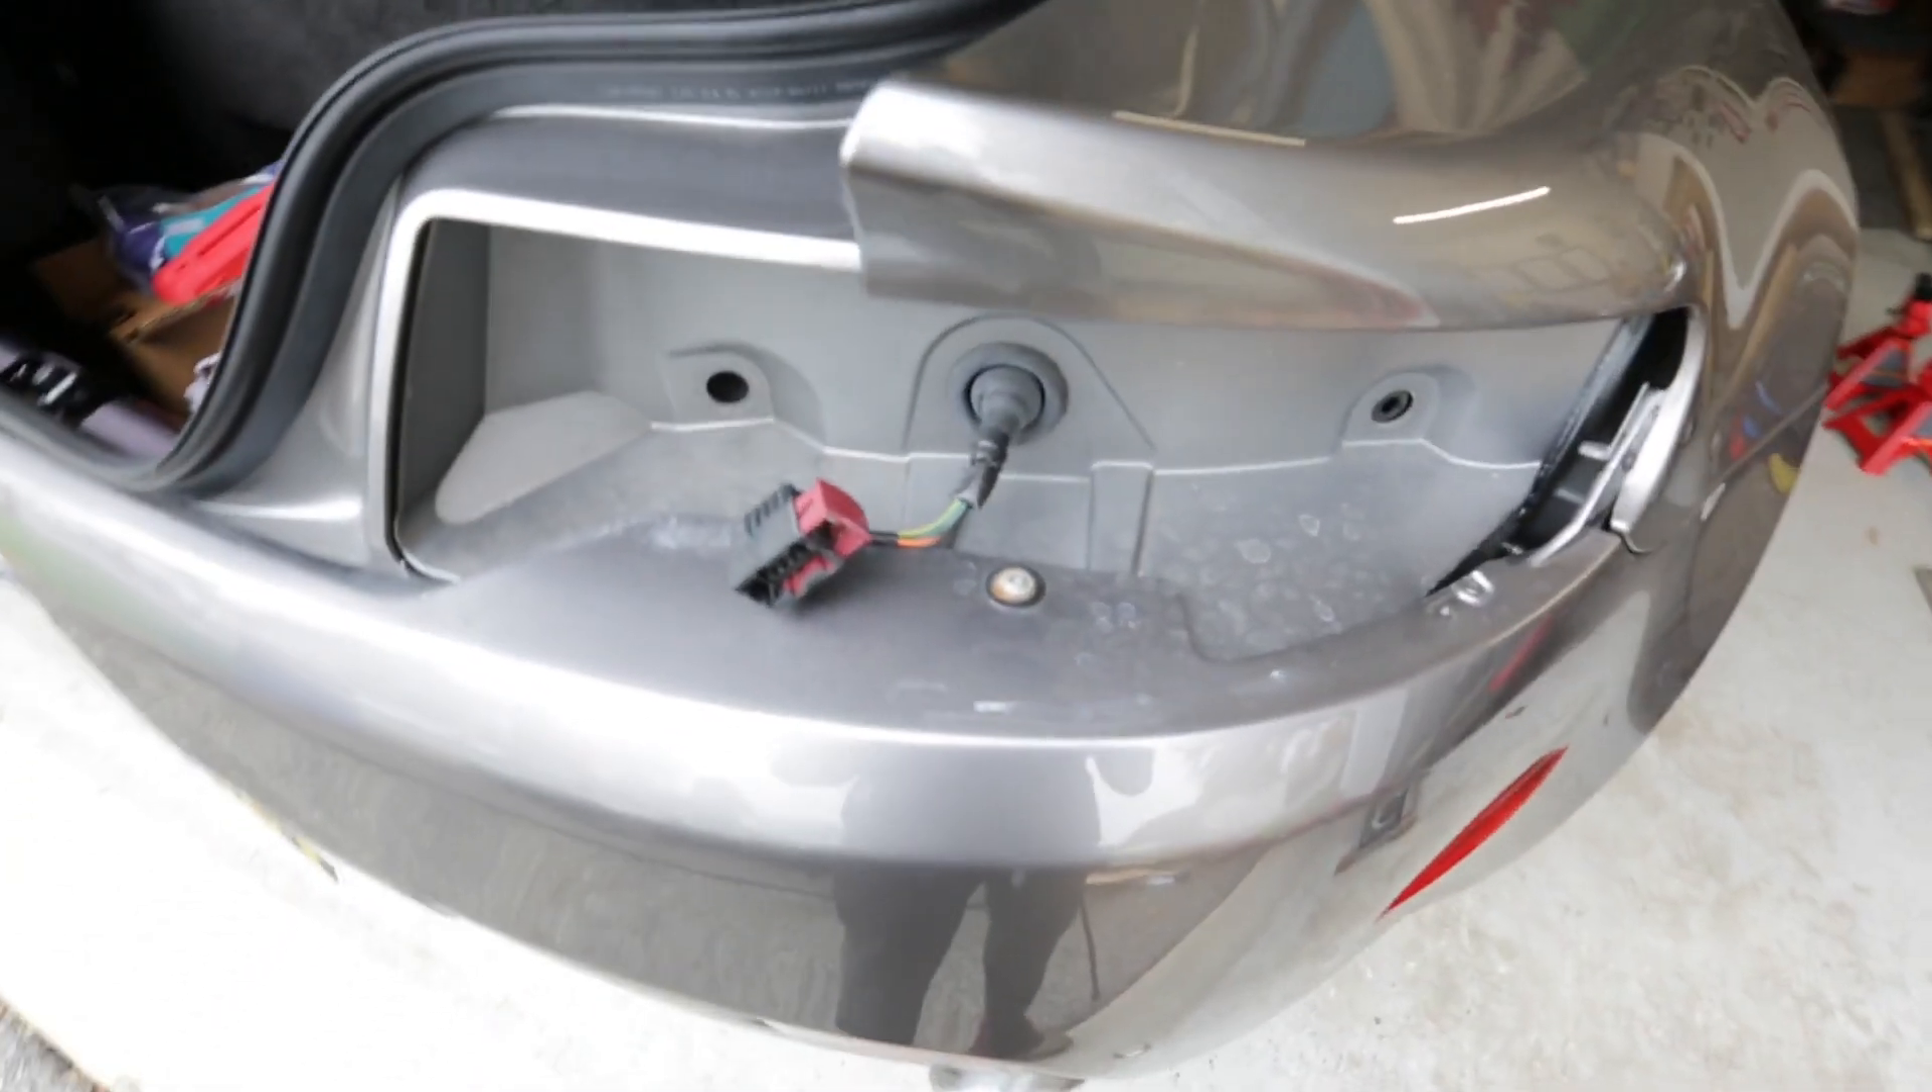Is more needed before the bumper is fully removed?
Yes.